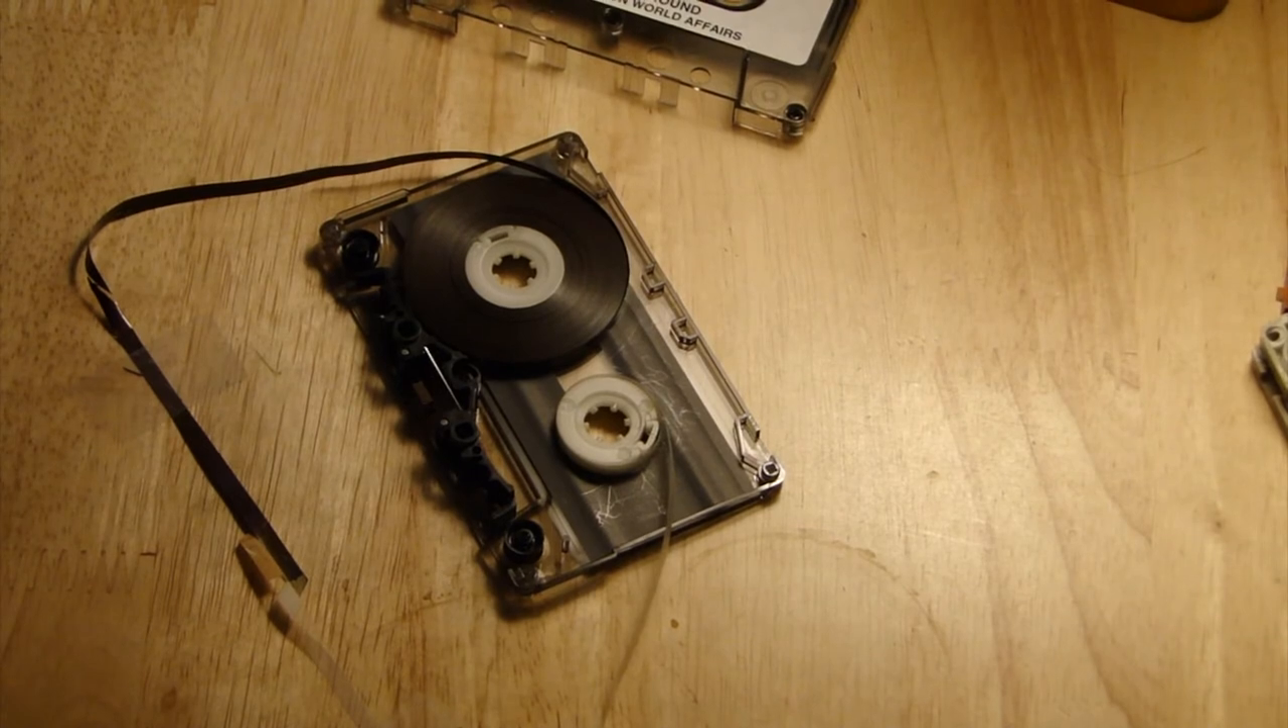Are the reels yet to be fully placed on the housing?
No.